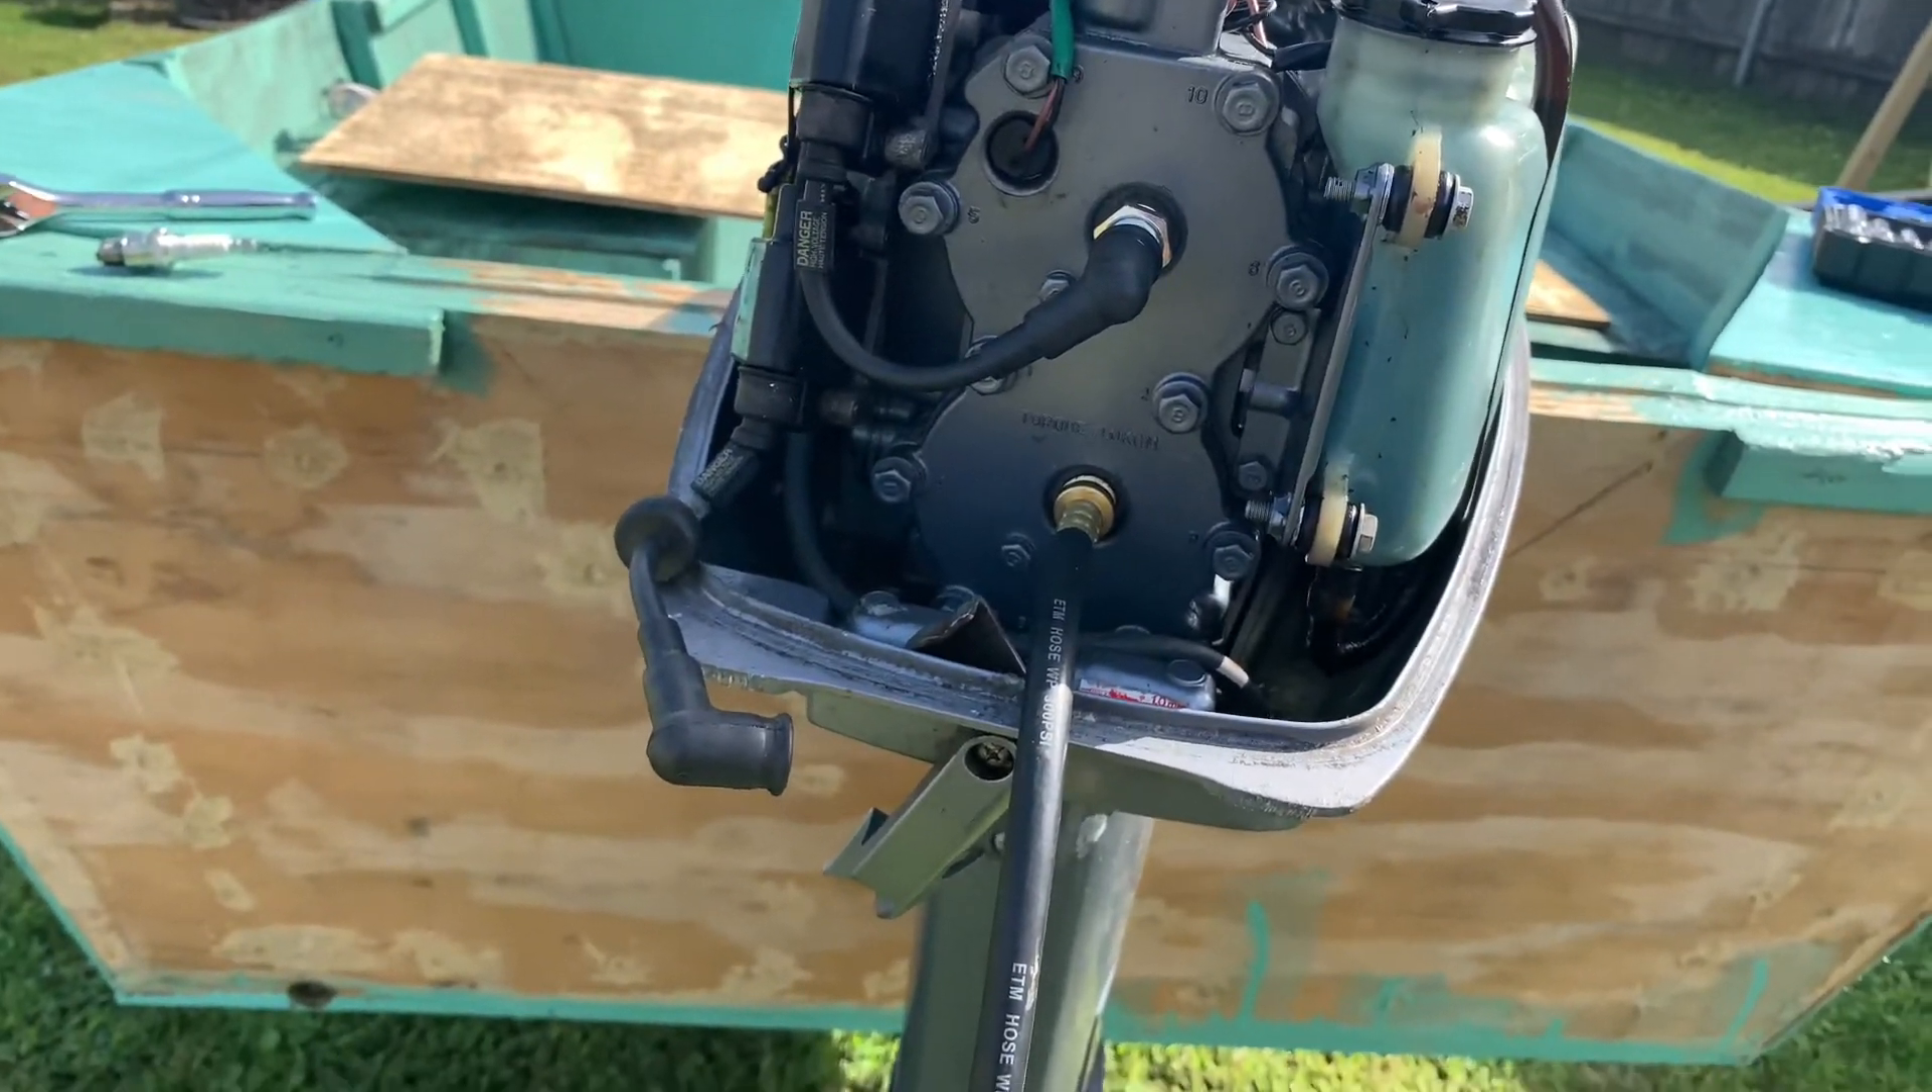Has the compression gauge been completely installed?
Yes.